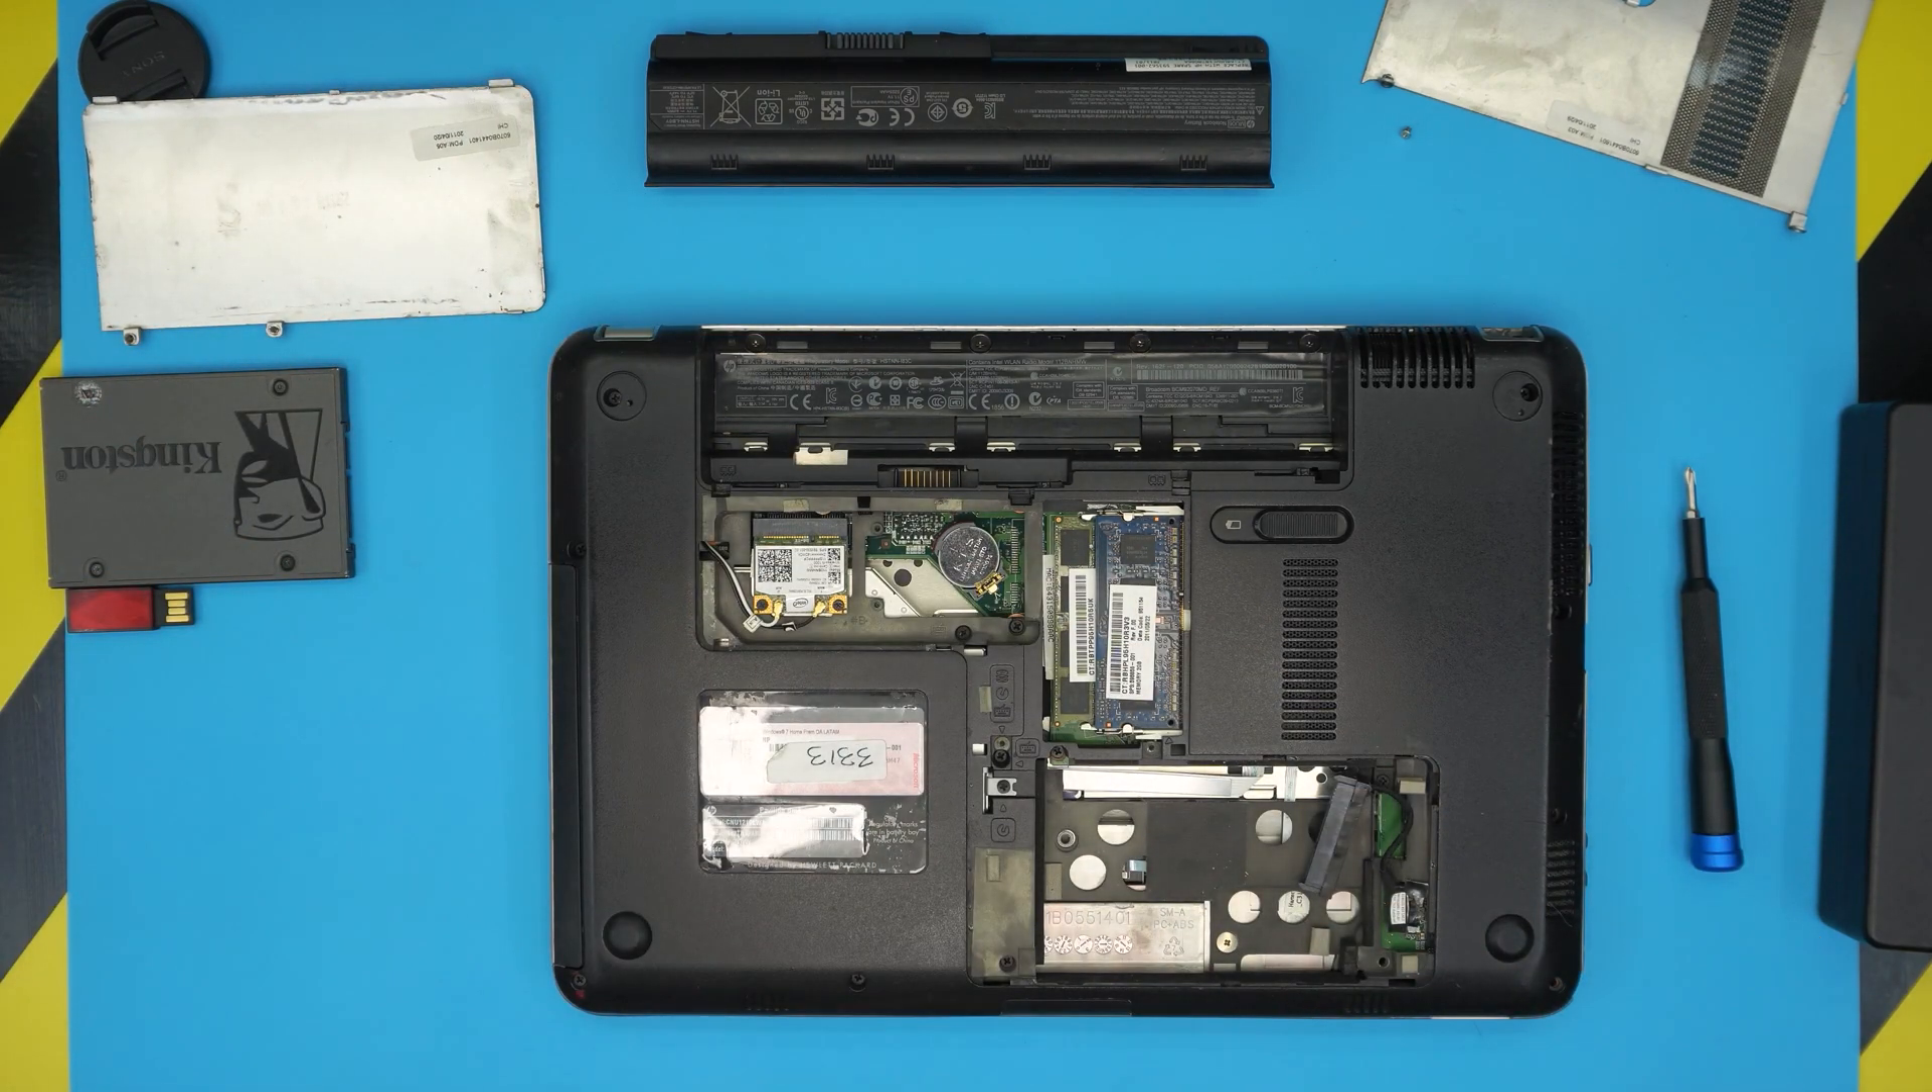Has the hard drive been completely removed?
Yes.